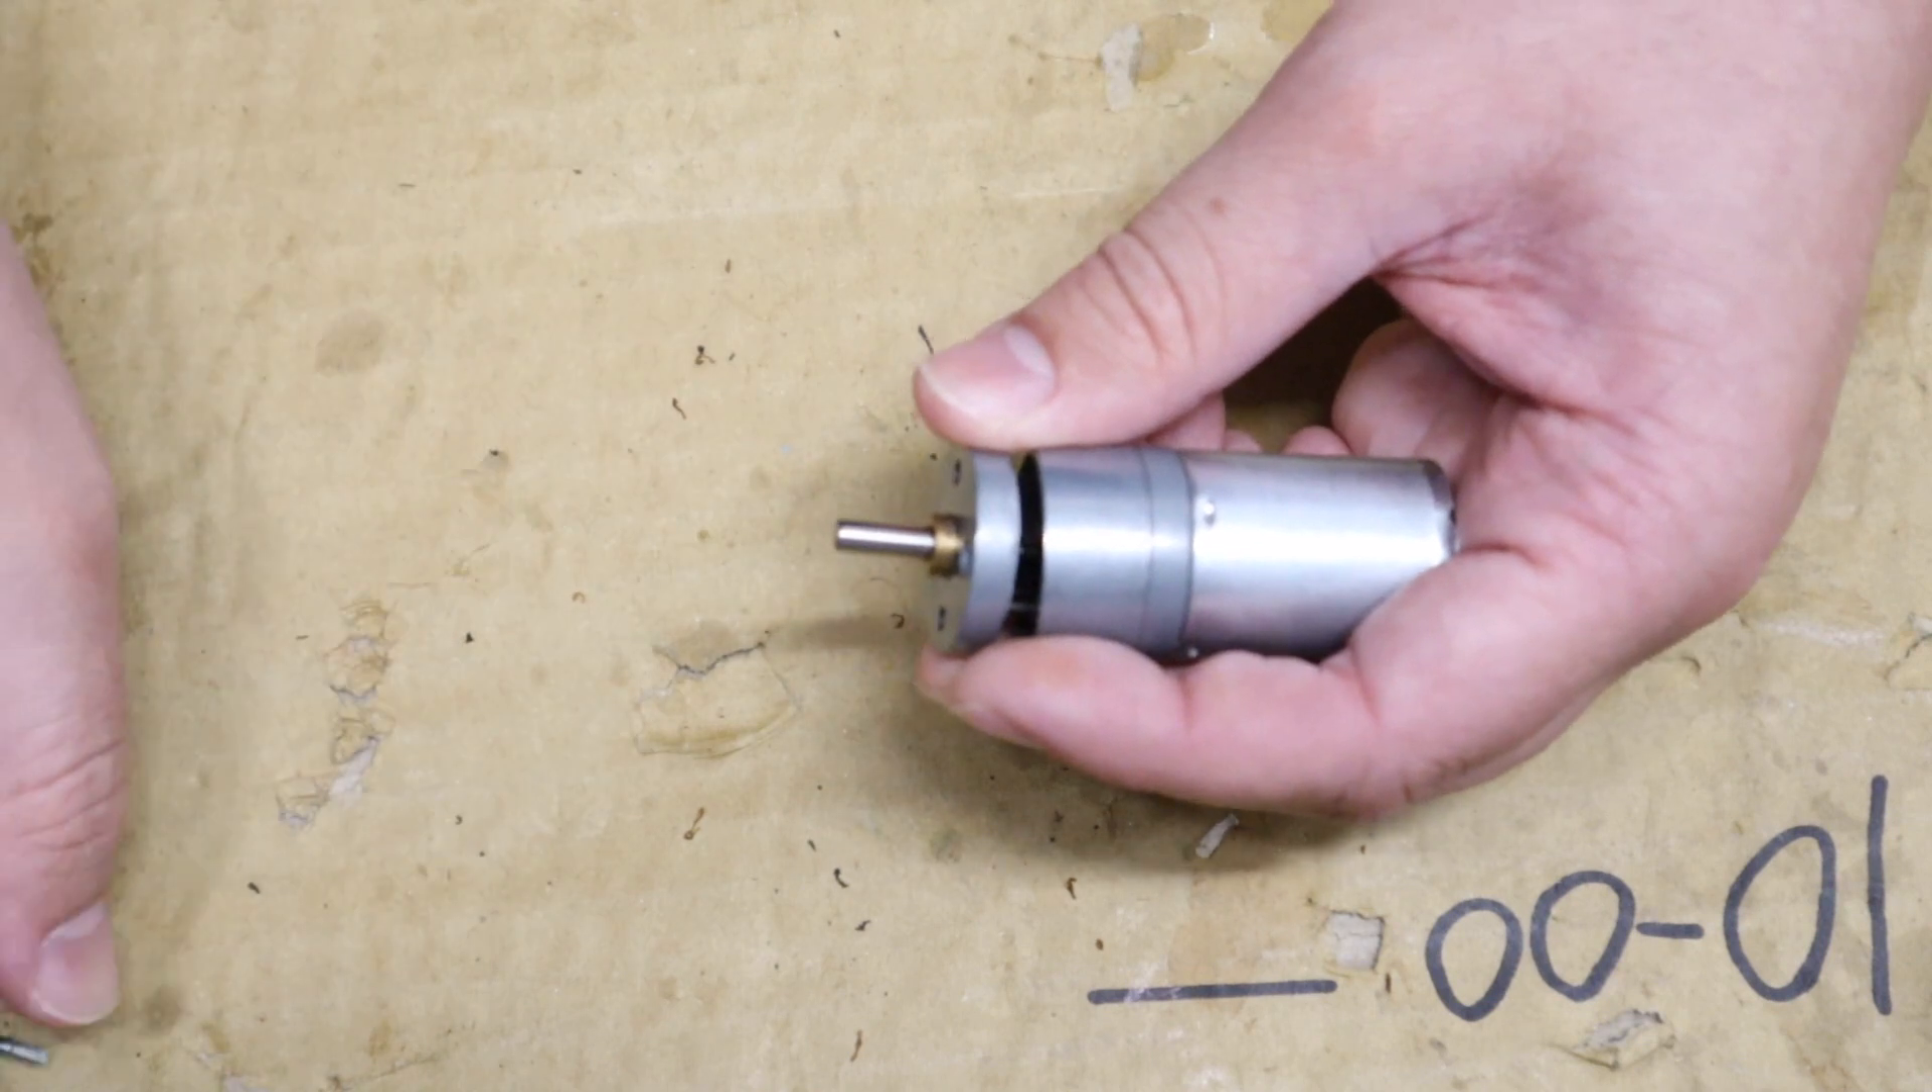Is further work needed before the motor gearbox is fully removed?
Yes.